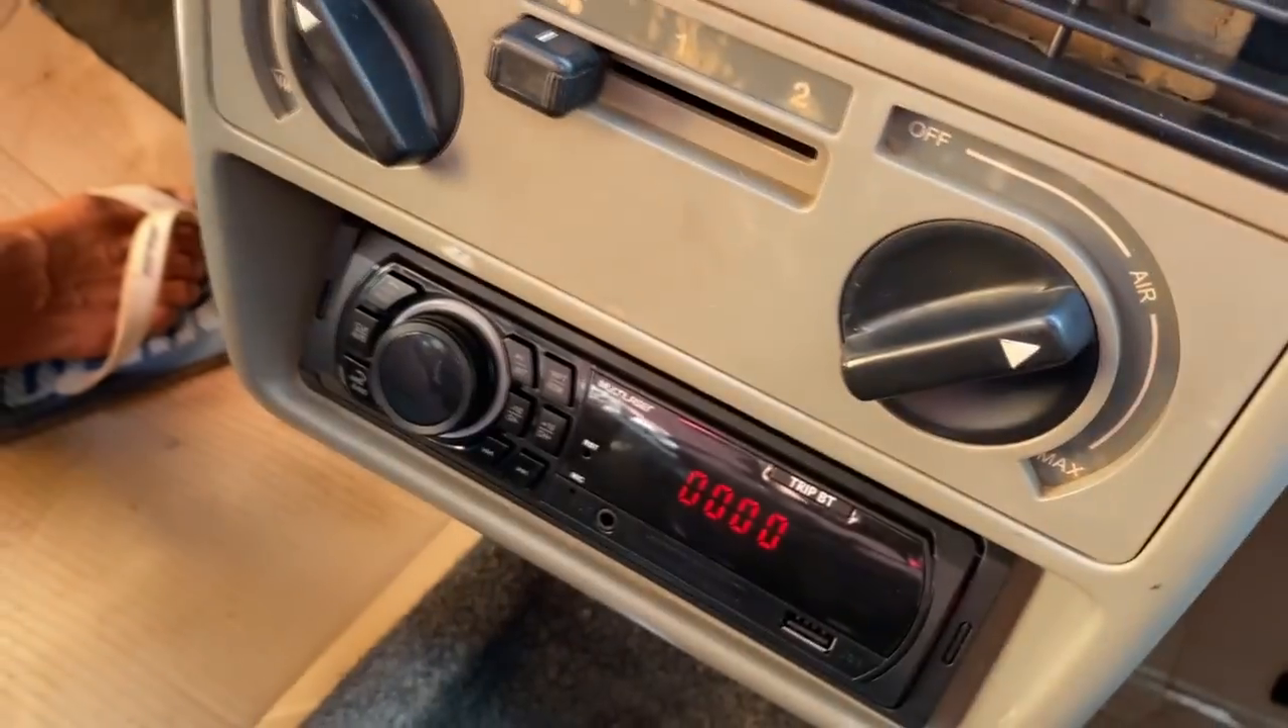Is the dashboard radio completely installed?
Yes.